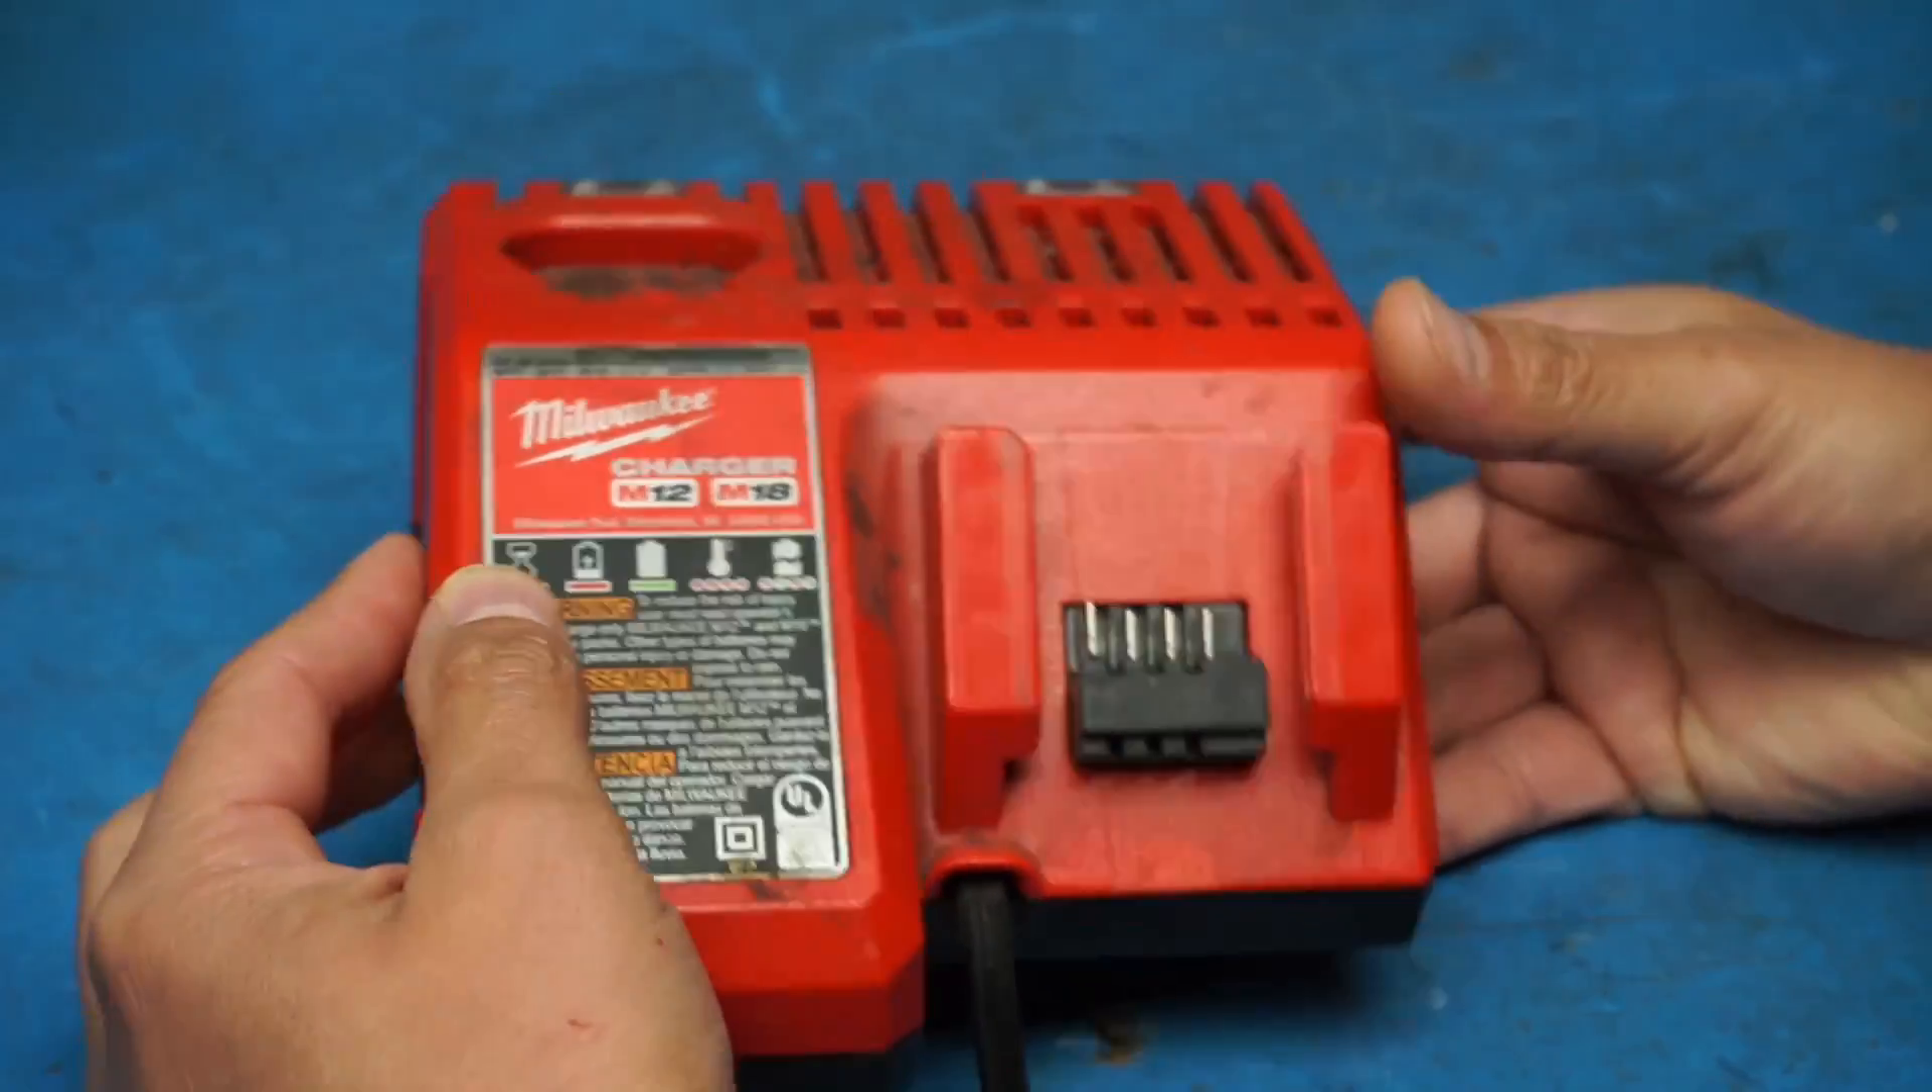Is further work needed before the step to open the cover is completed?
Yes.